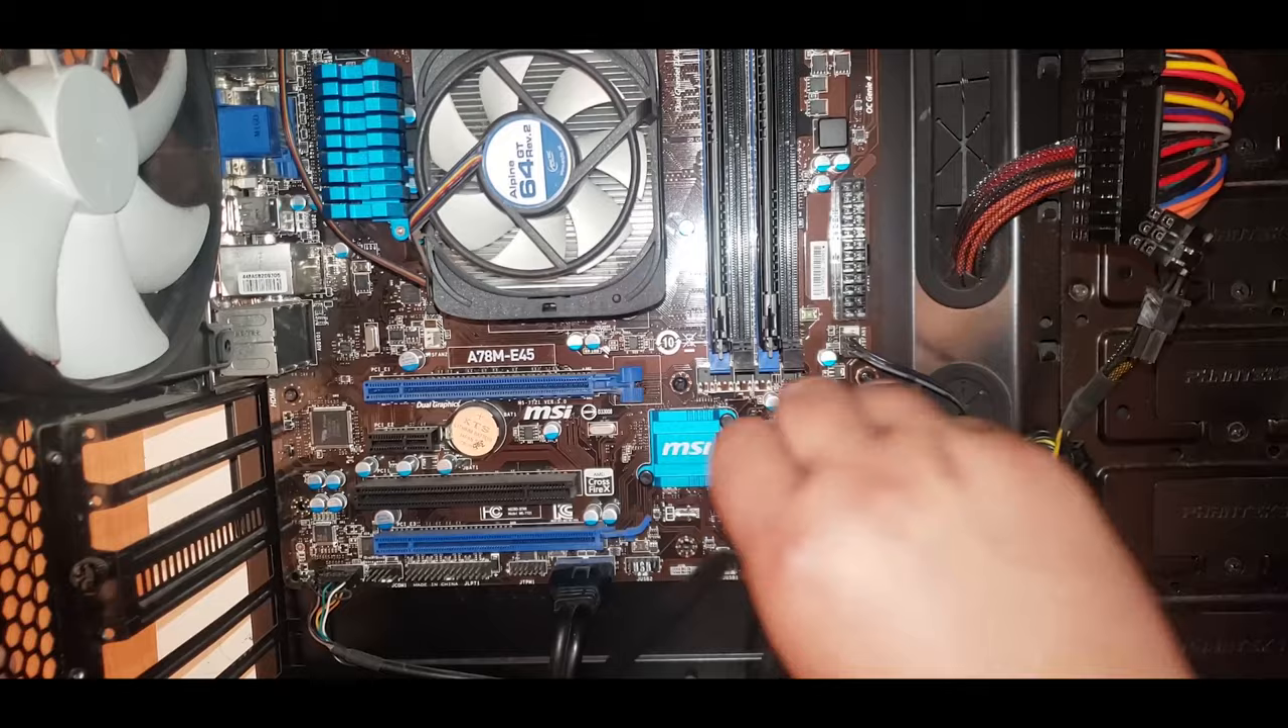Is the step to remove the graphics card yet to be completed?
No.